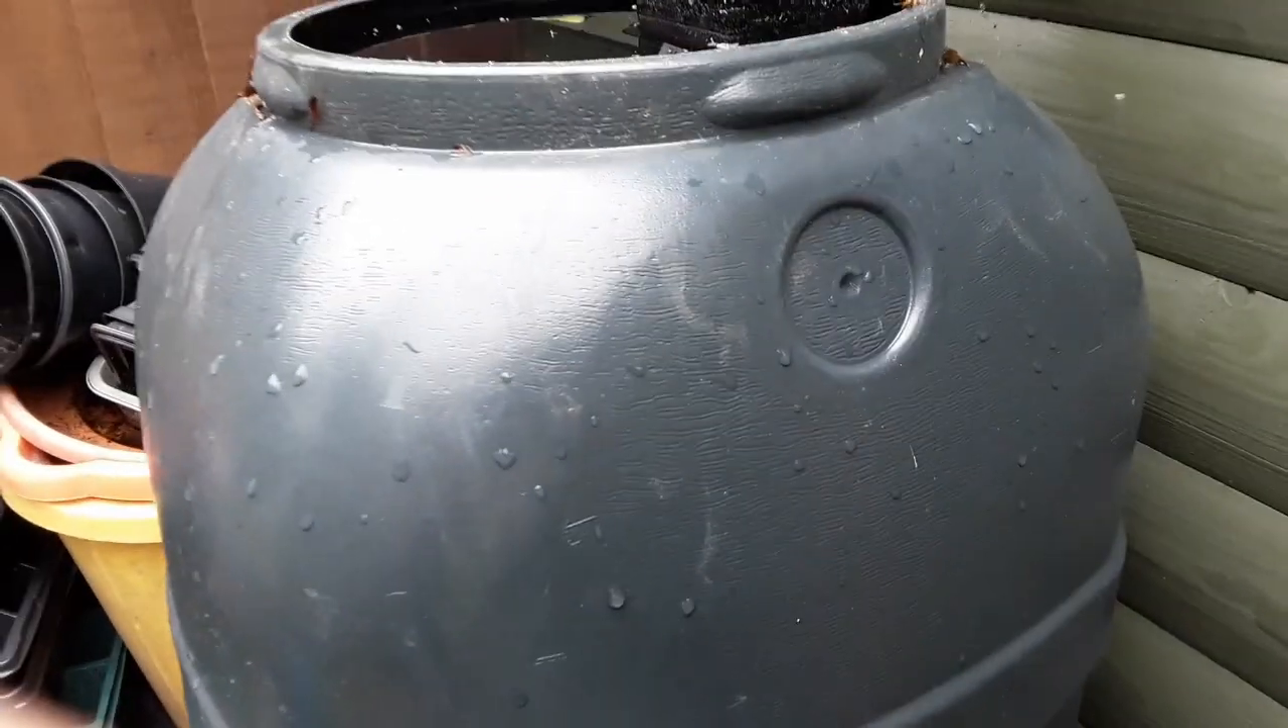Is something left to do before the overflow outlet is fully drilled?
Yes.